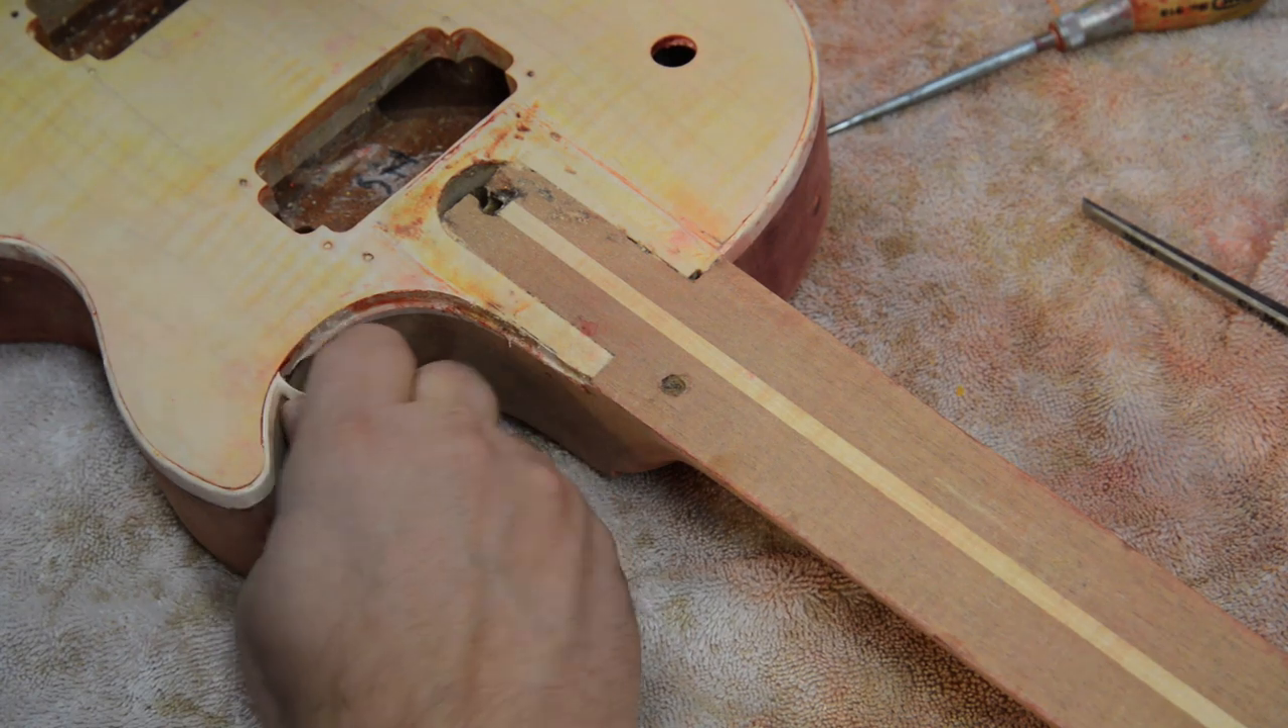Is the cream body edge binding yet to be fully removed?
Yes.